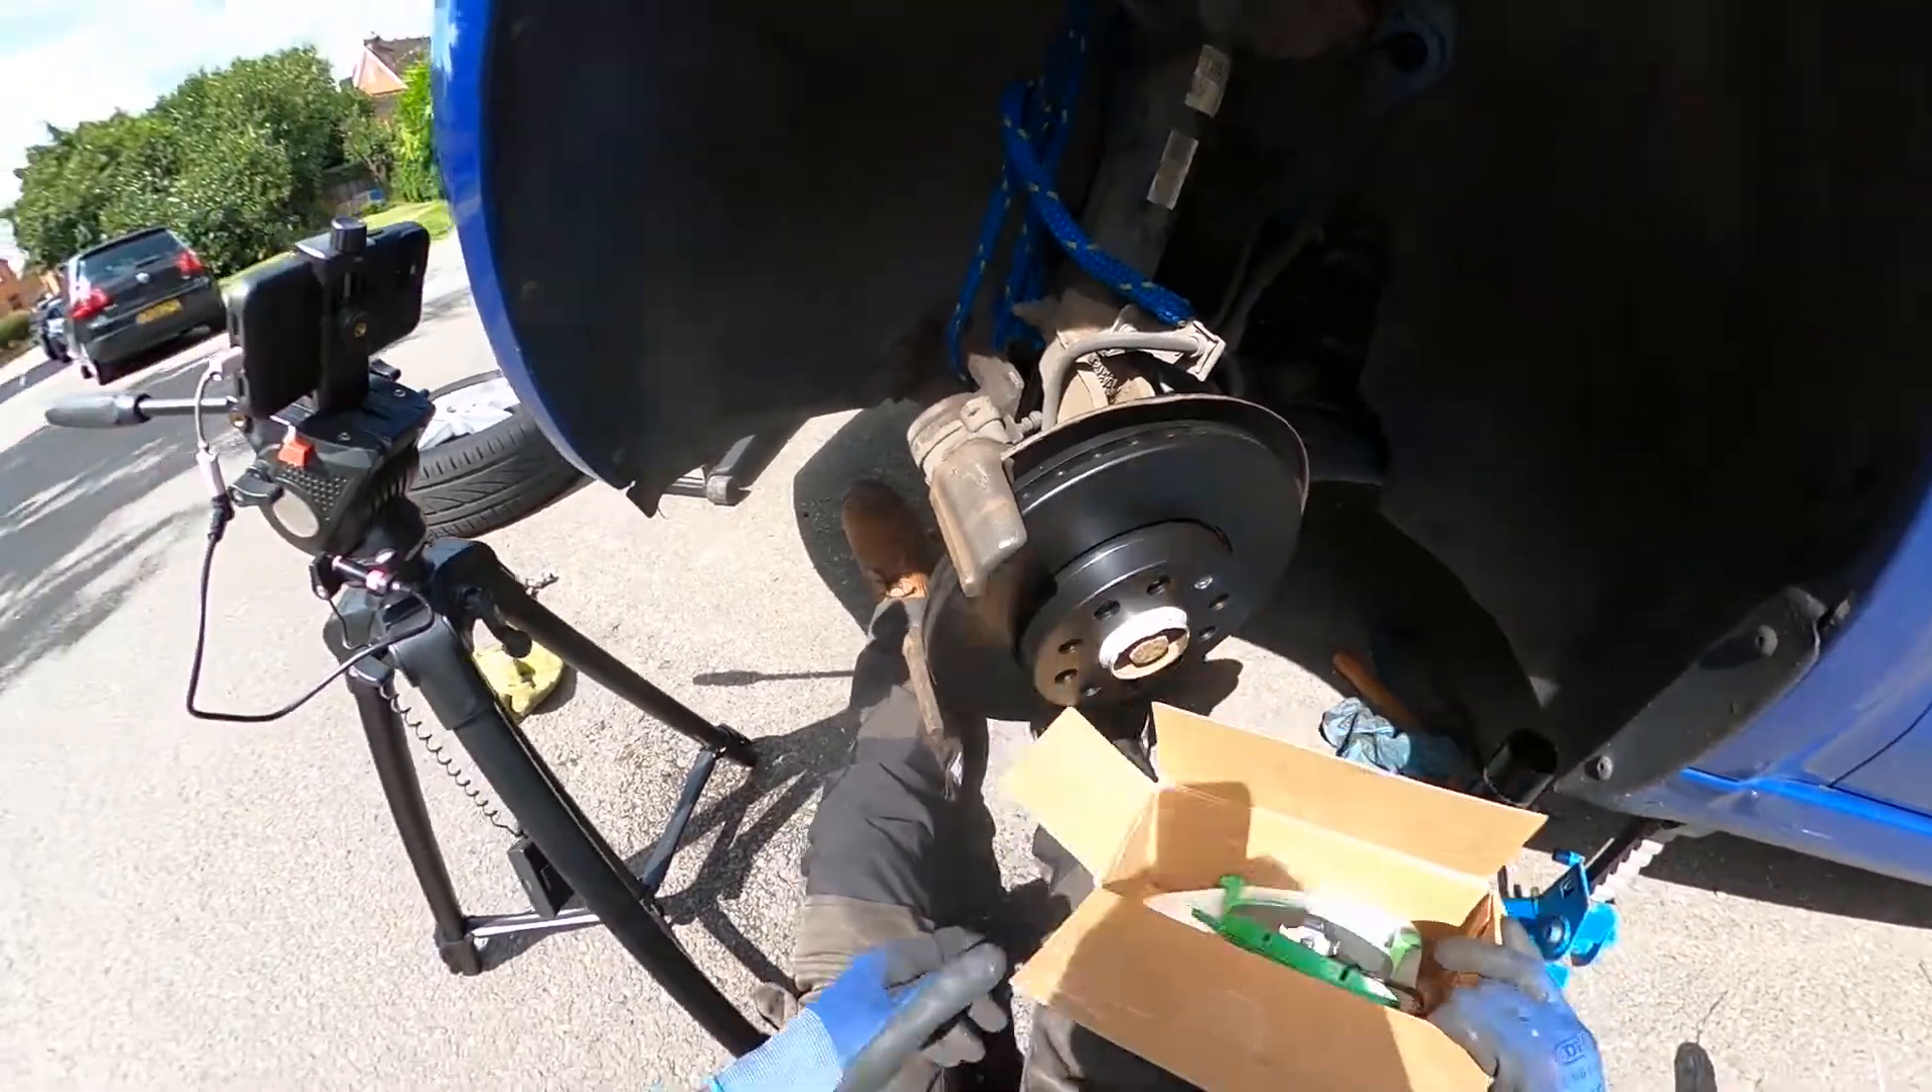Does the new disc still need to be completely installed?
No.